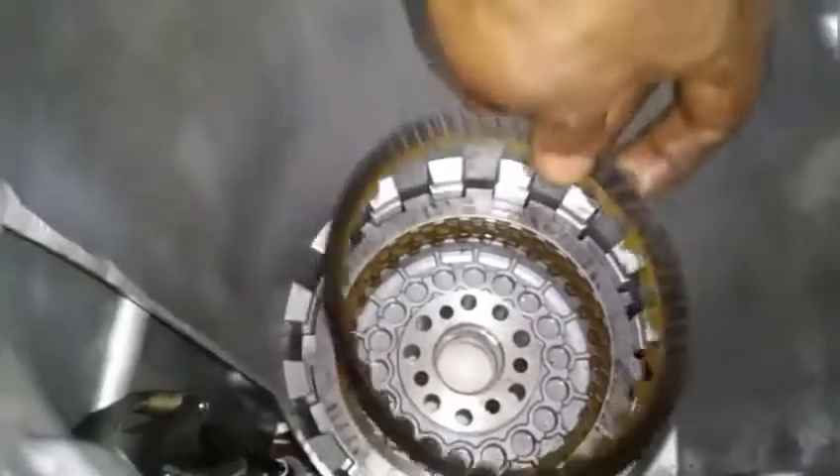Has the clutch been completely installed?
No.